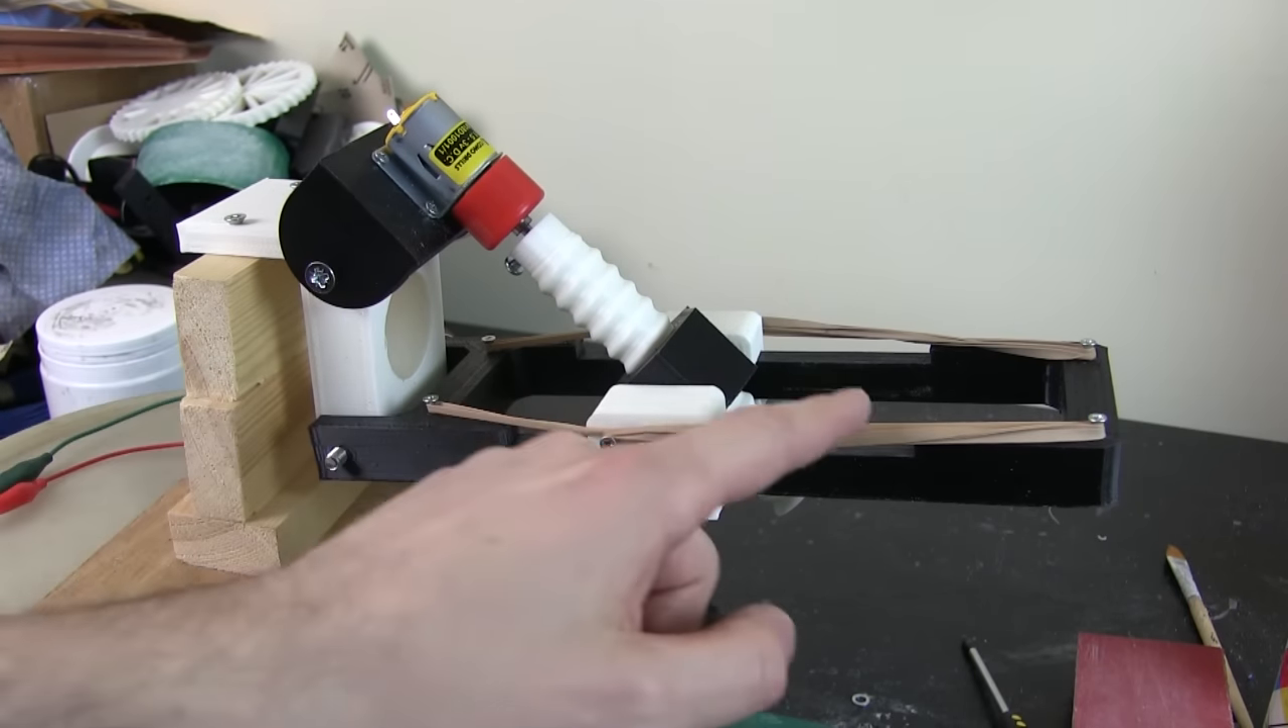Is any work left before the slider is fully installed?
No.